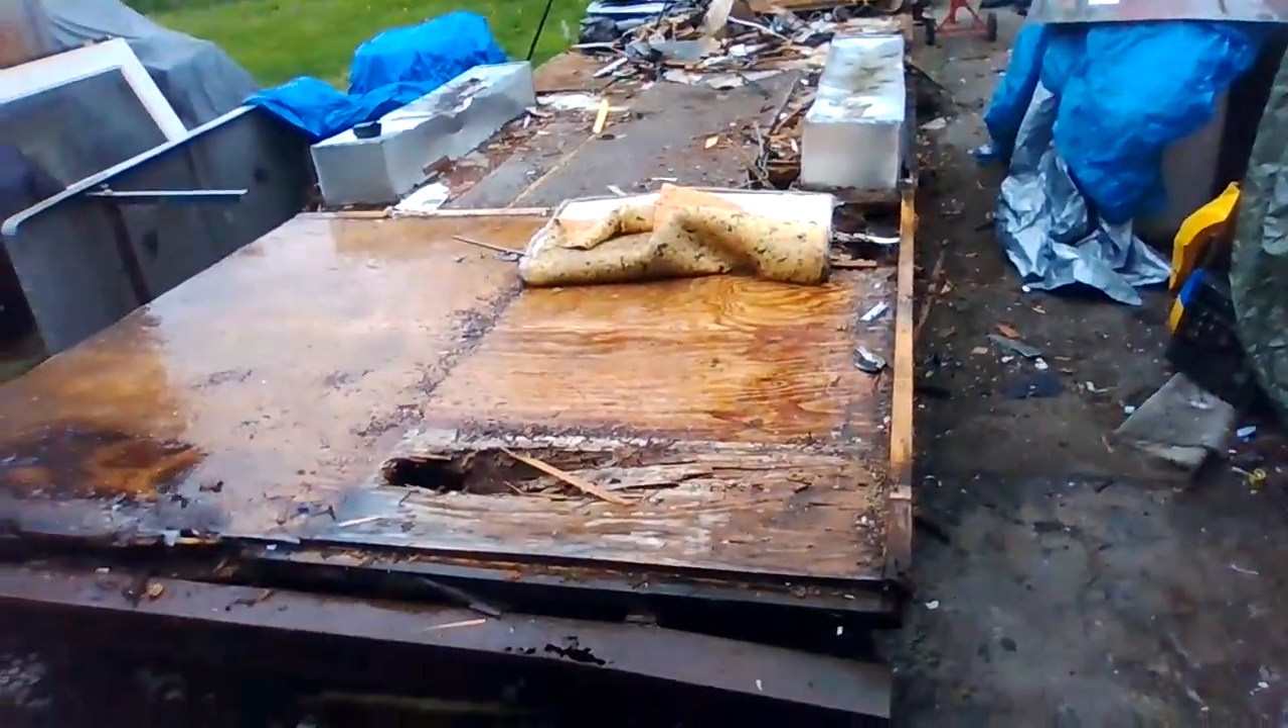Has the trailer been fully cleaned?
No.